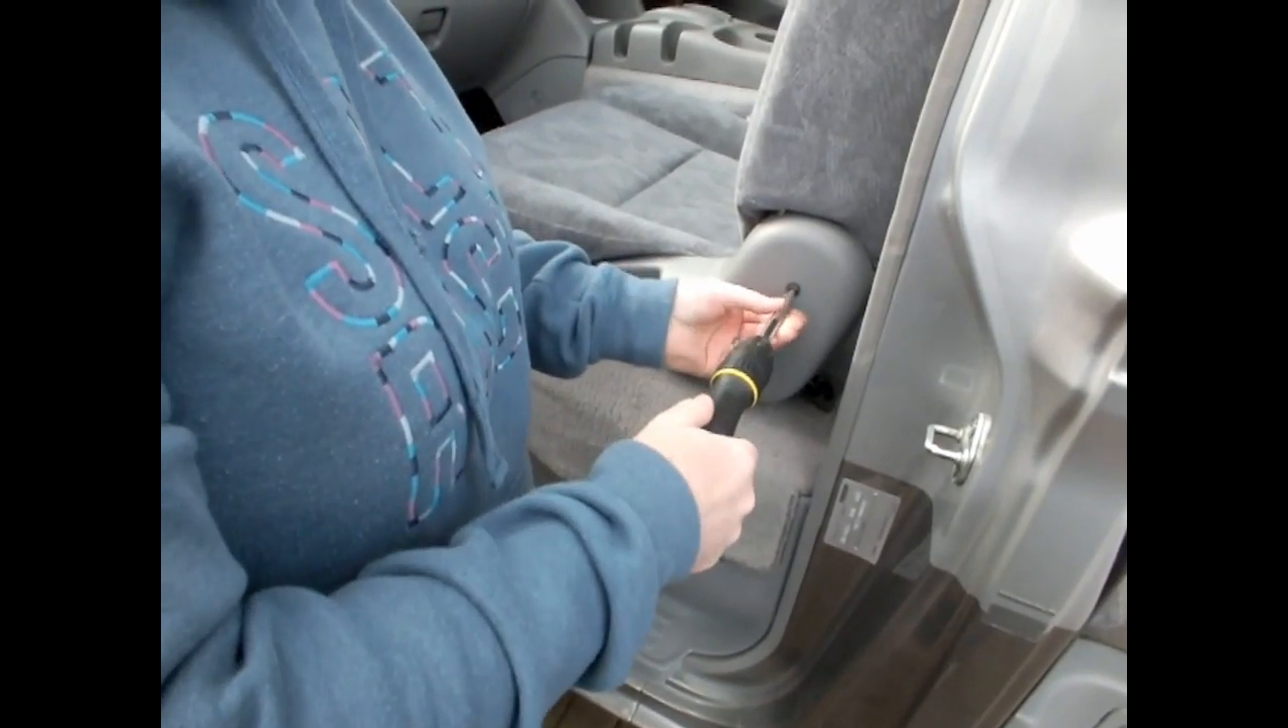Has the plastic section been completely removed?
No.